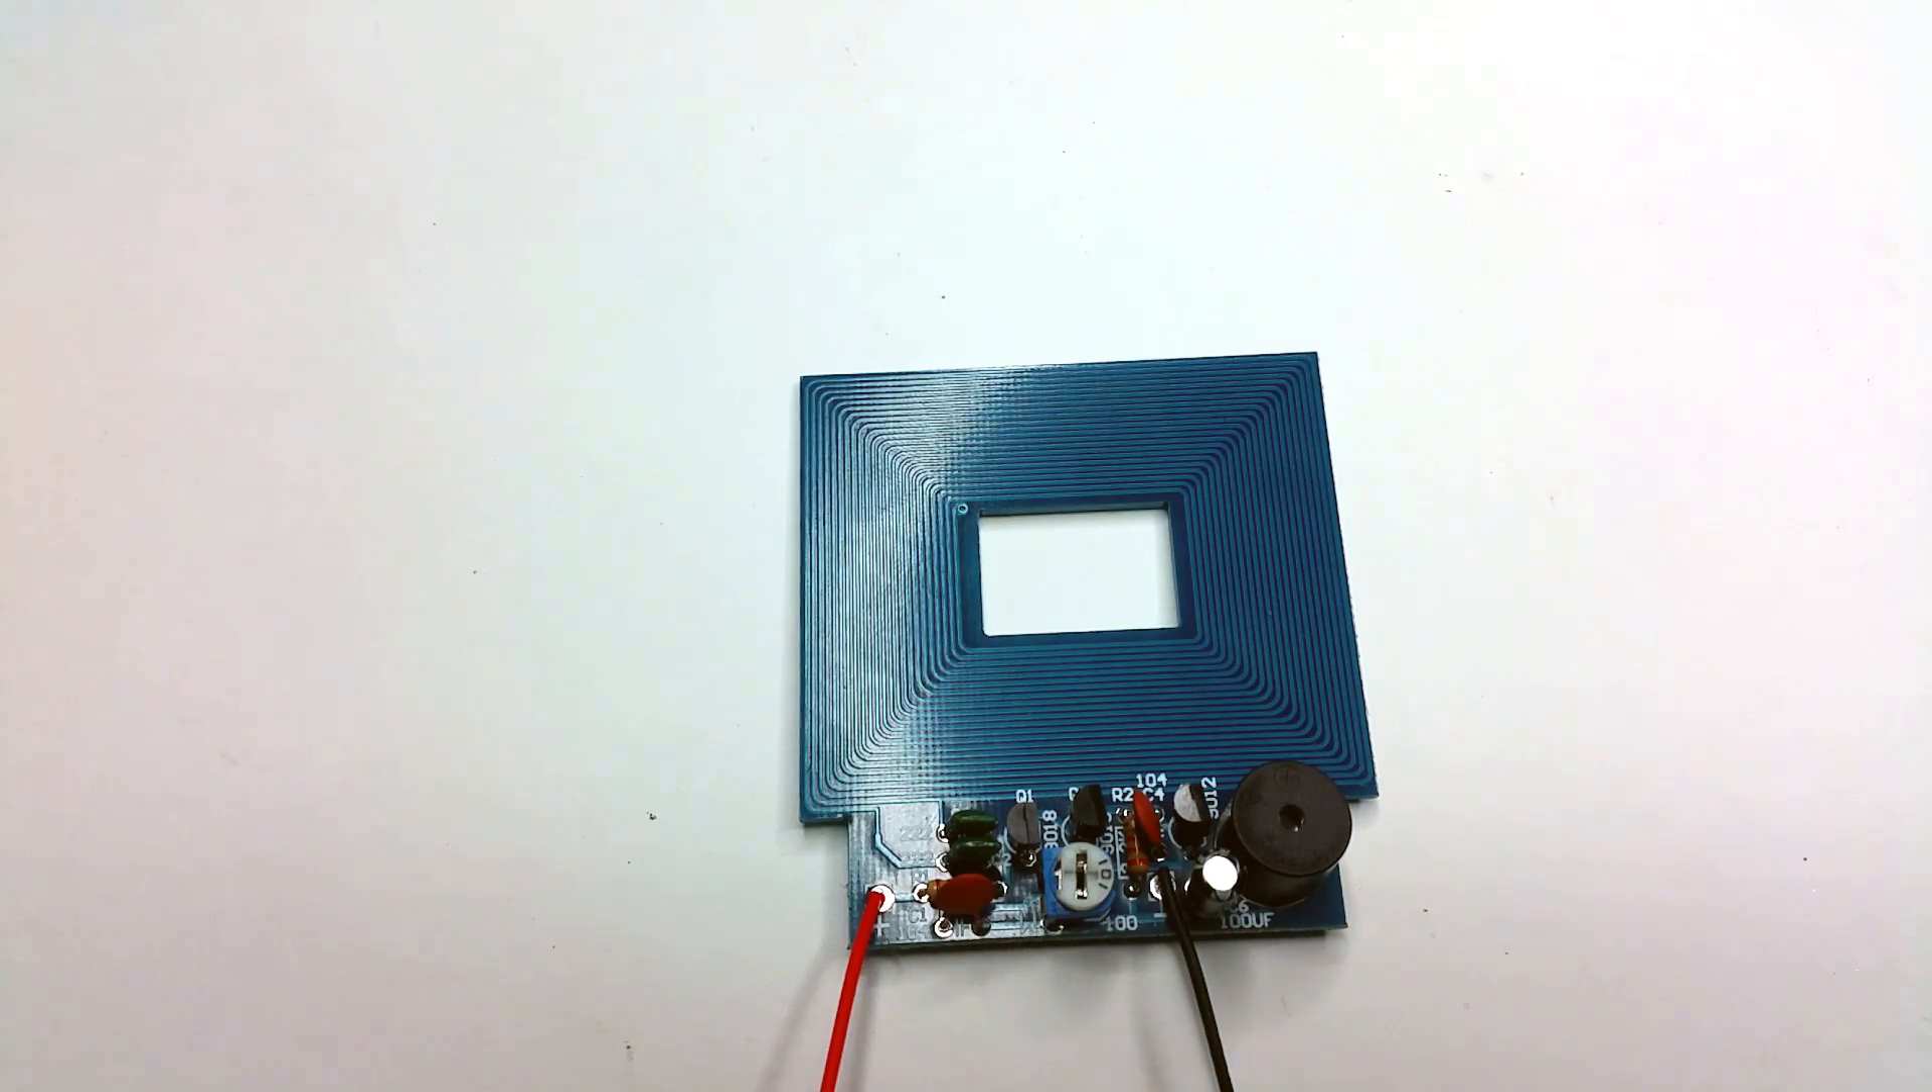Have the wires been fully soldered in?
Yes.